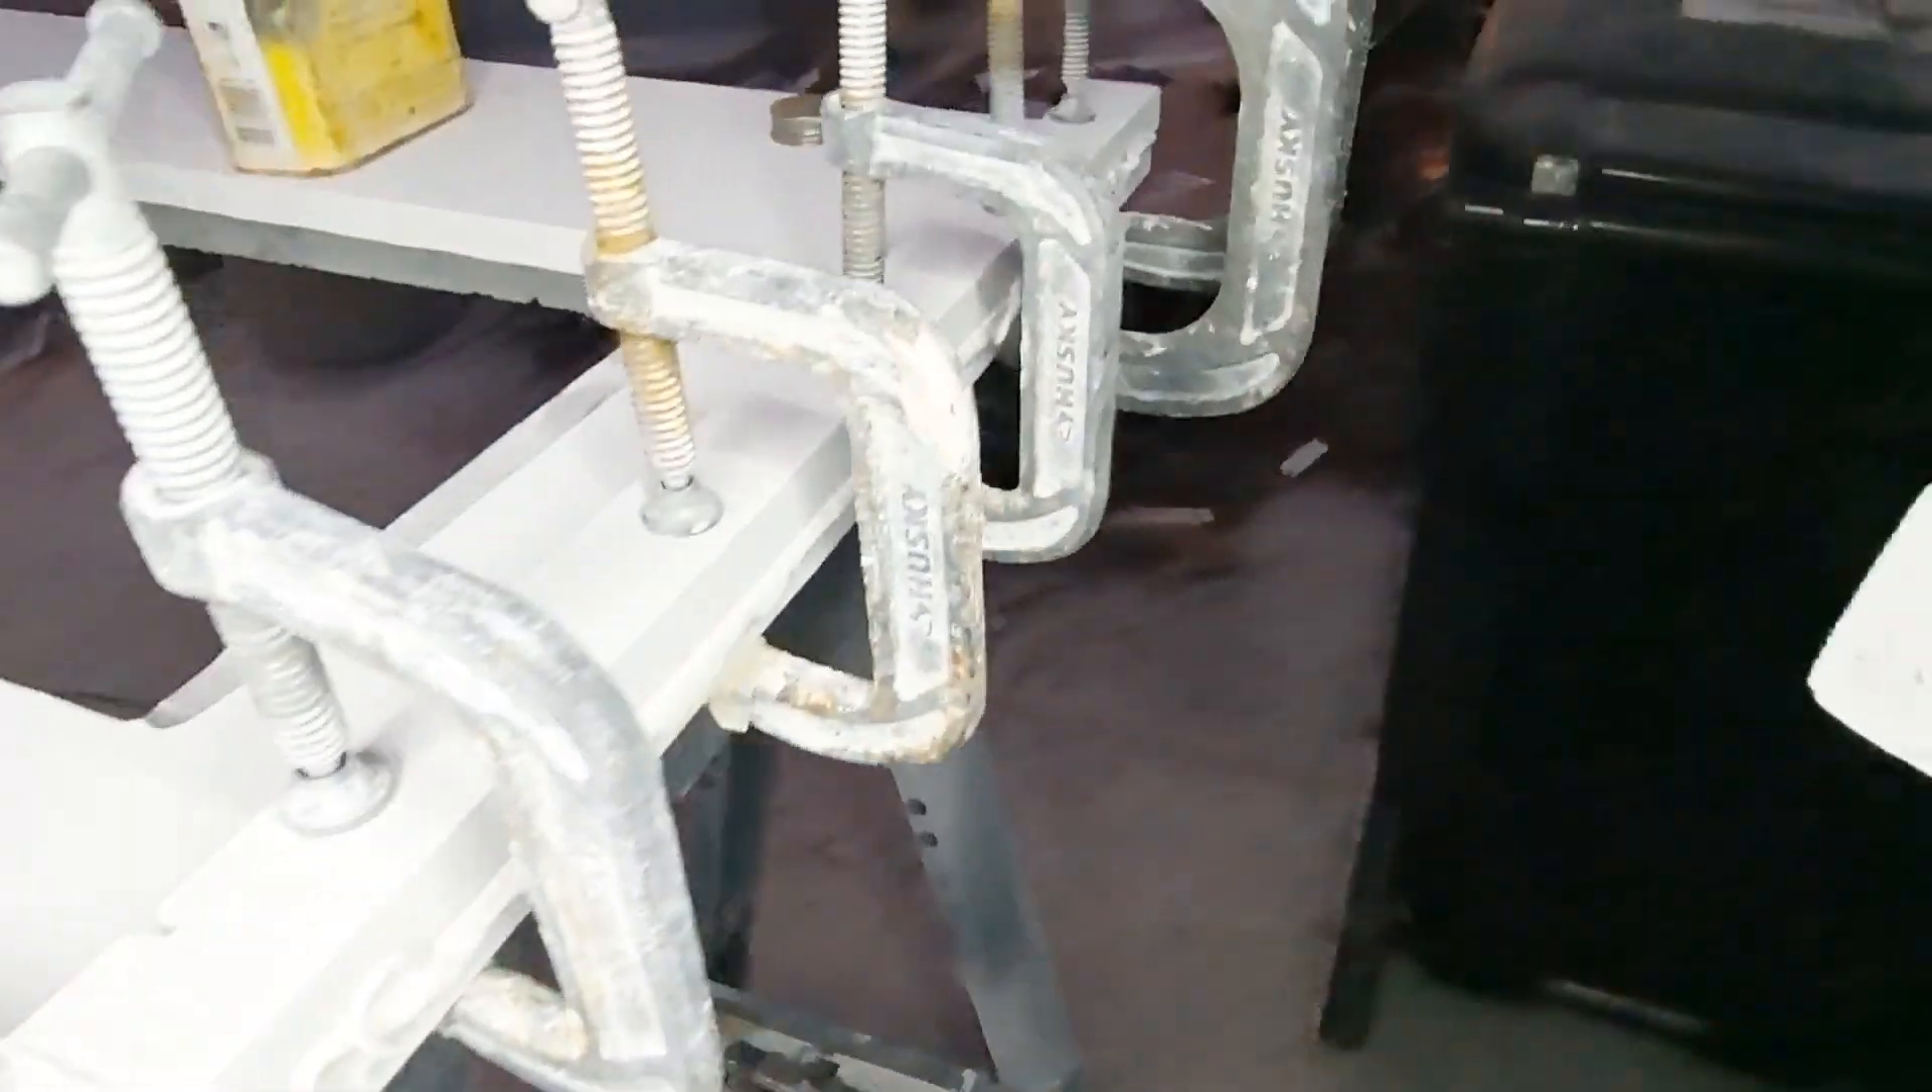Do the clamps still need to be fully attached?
No.